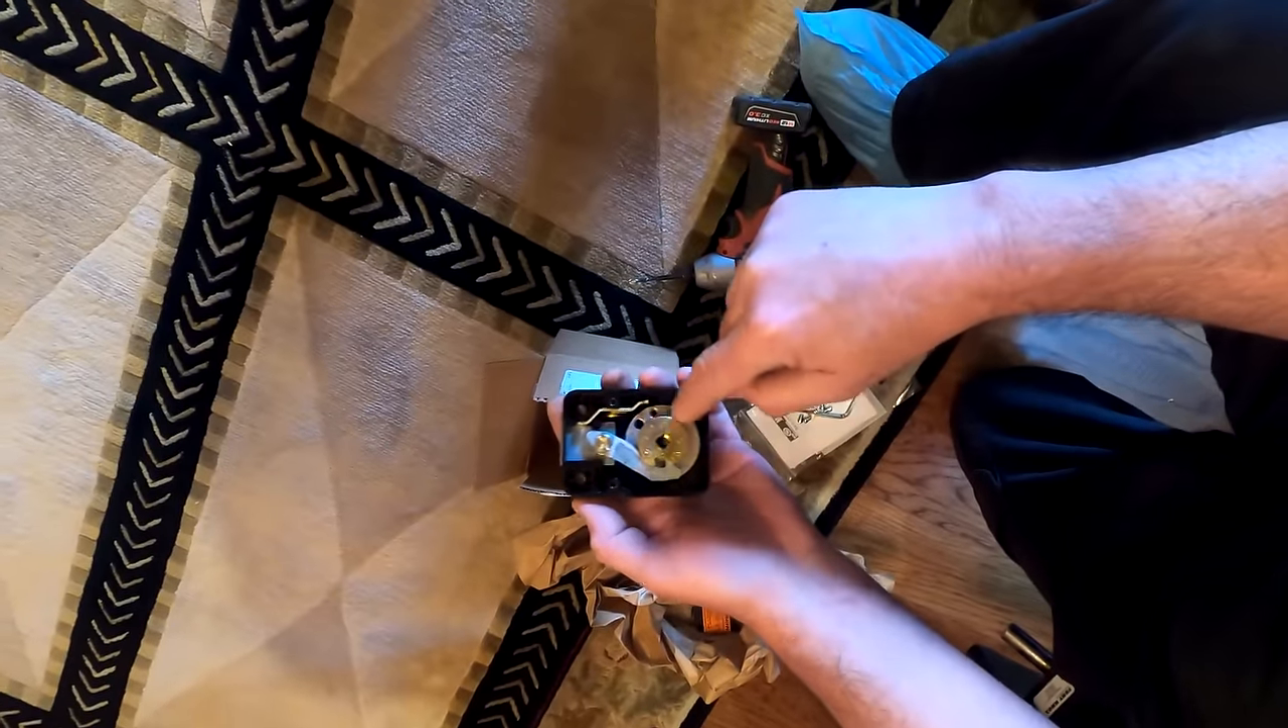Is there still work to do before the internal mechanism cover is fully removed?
No.